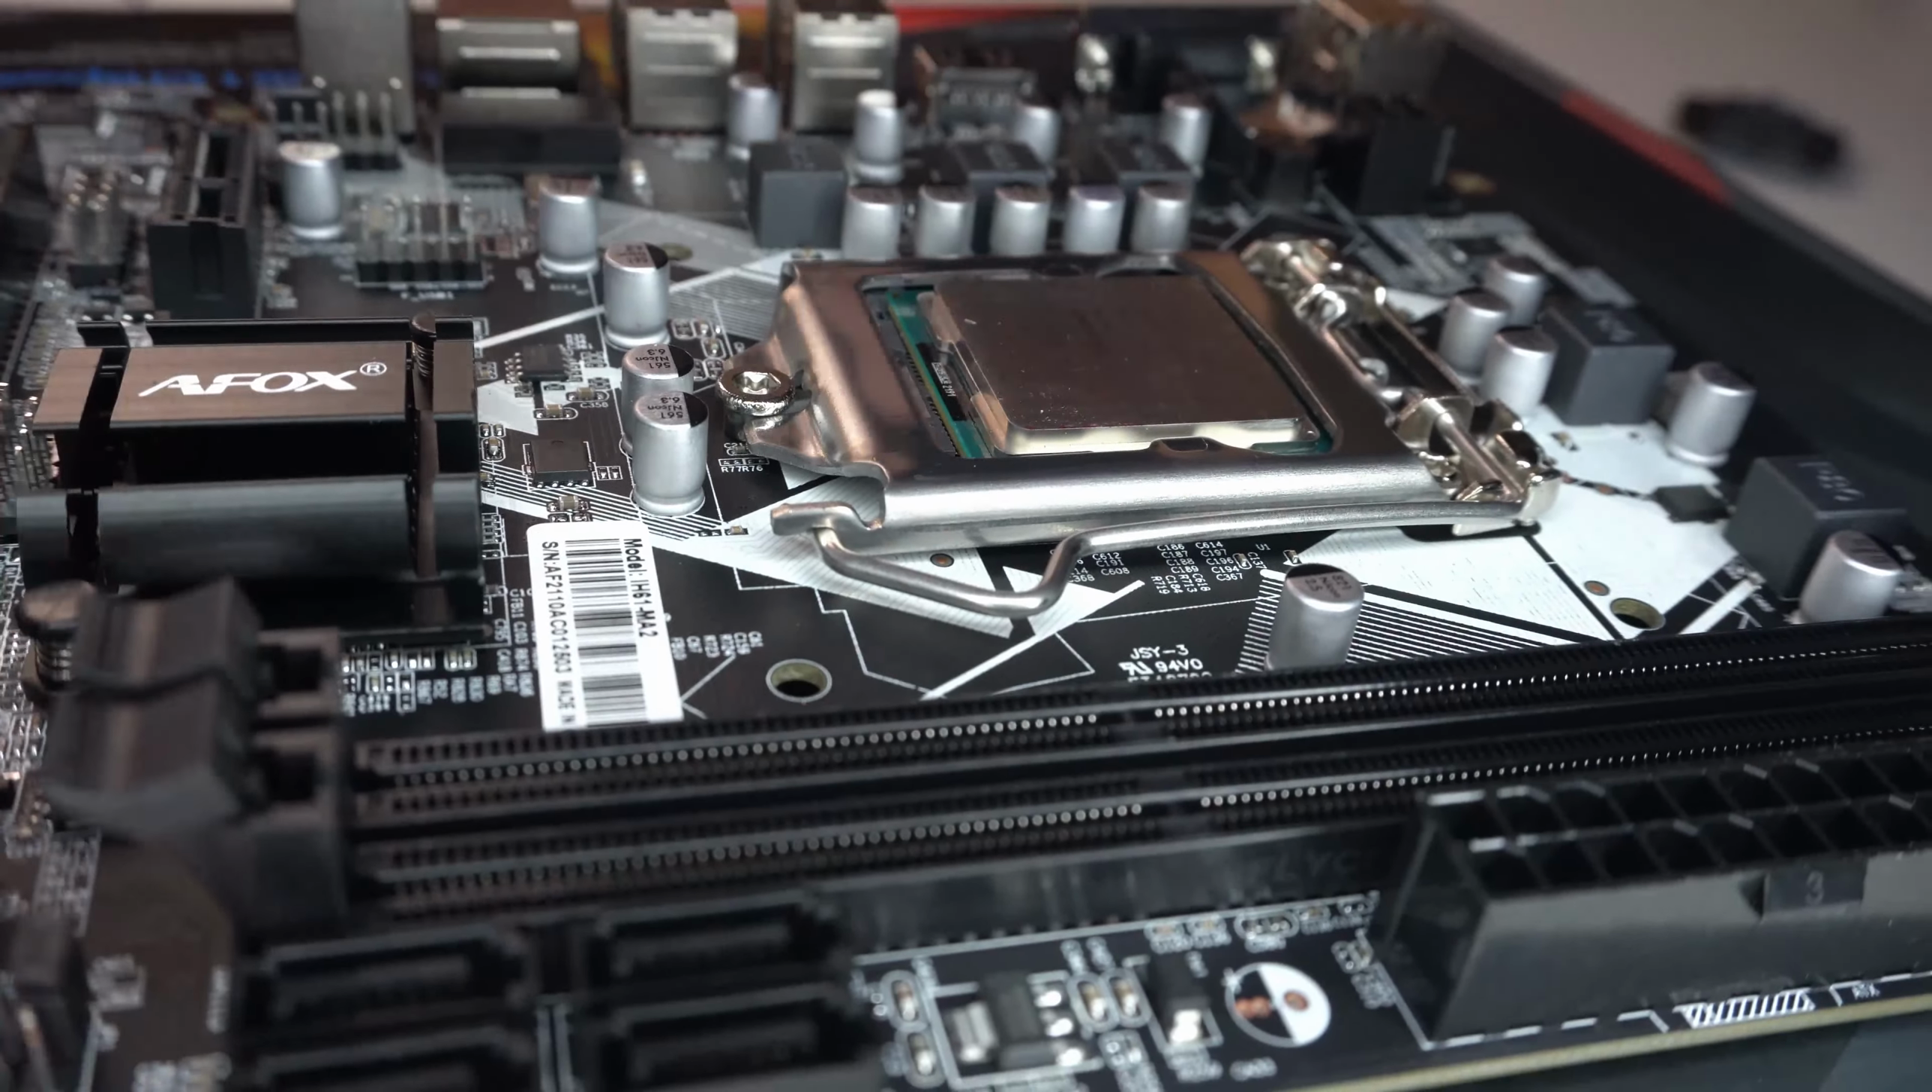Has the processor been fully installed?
Yes.